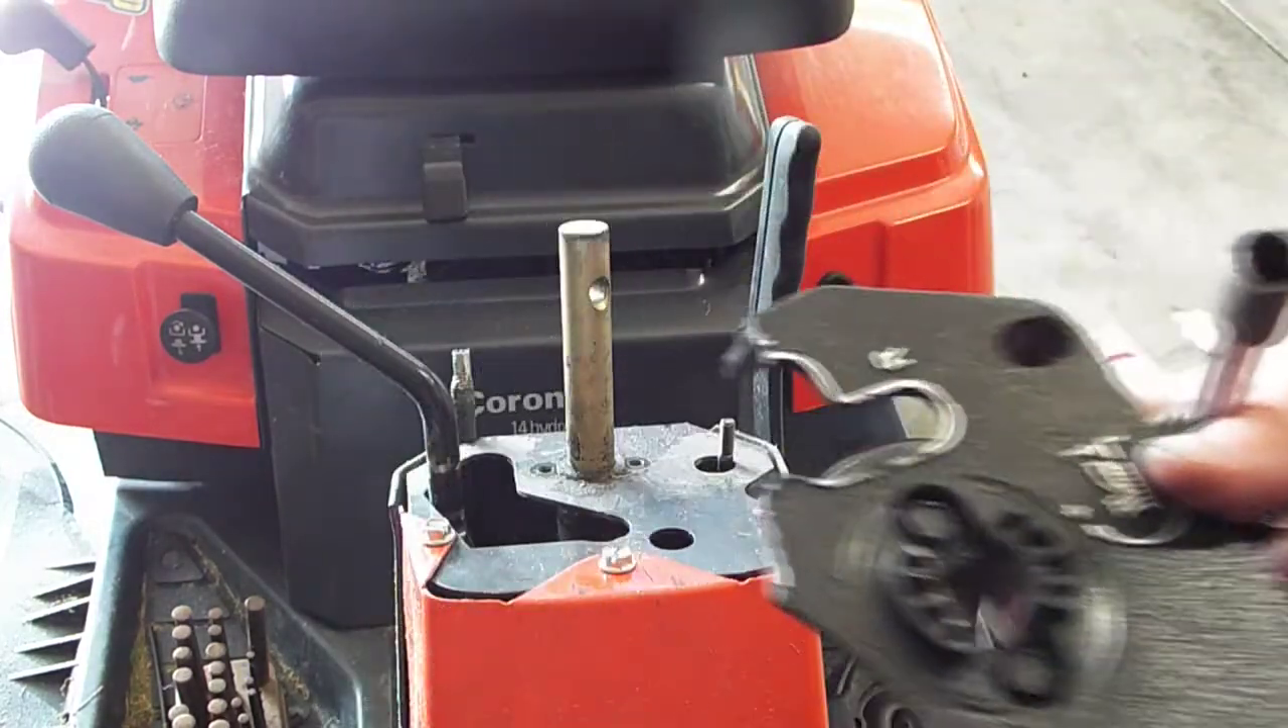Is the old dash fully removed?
Yes.